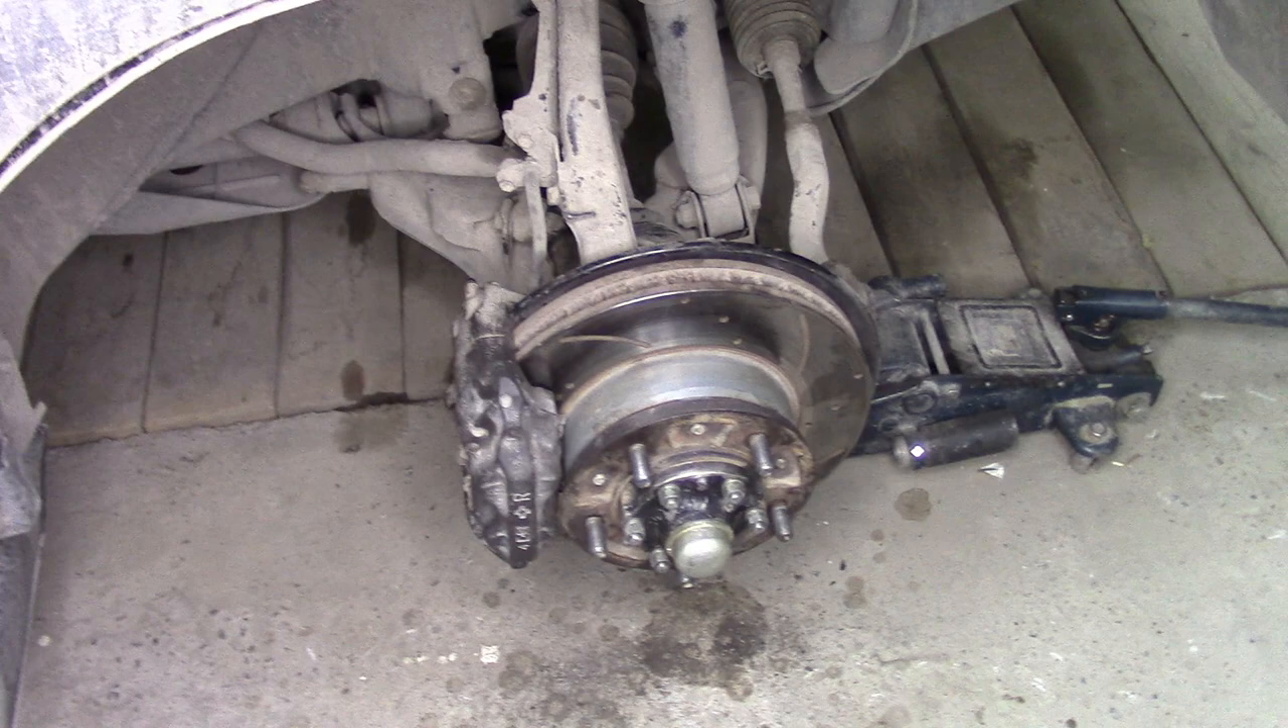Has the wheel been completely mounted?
No.